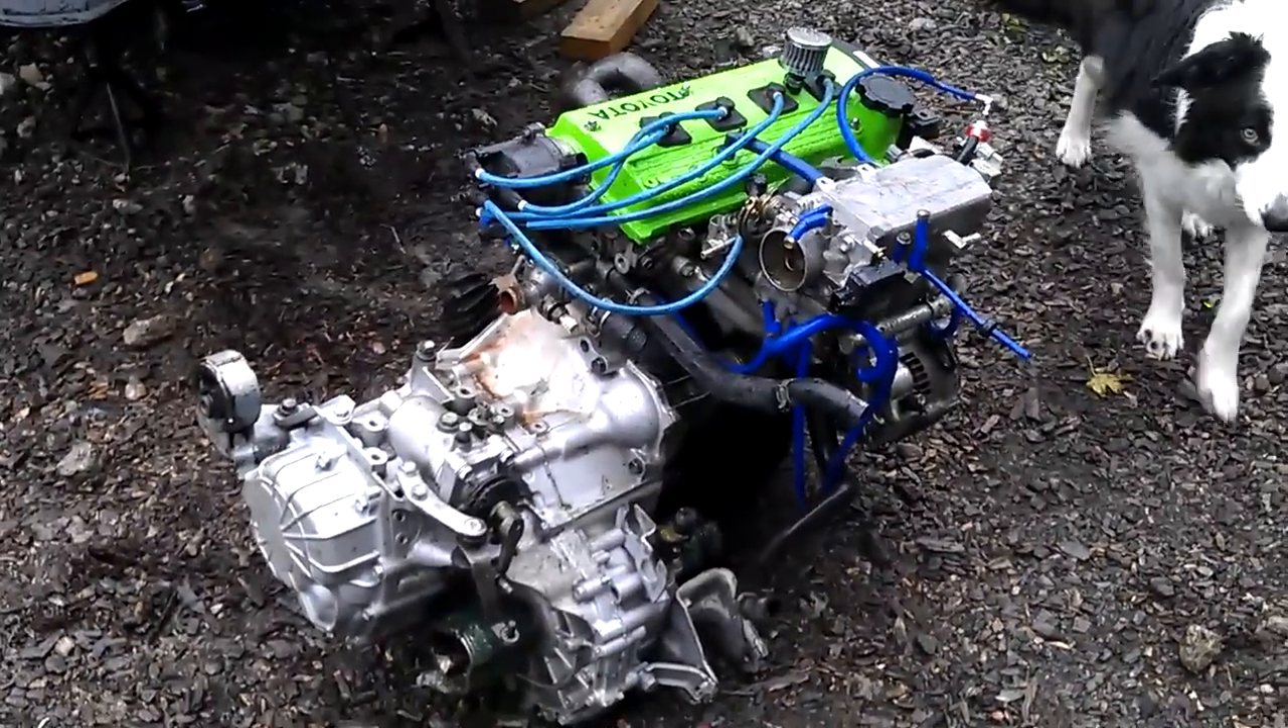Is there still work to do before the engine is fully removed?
No.